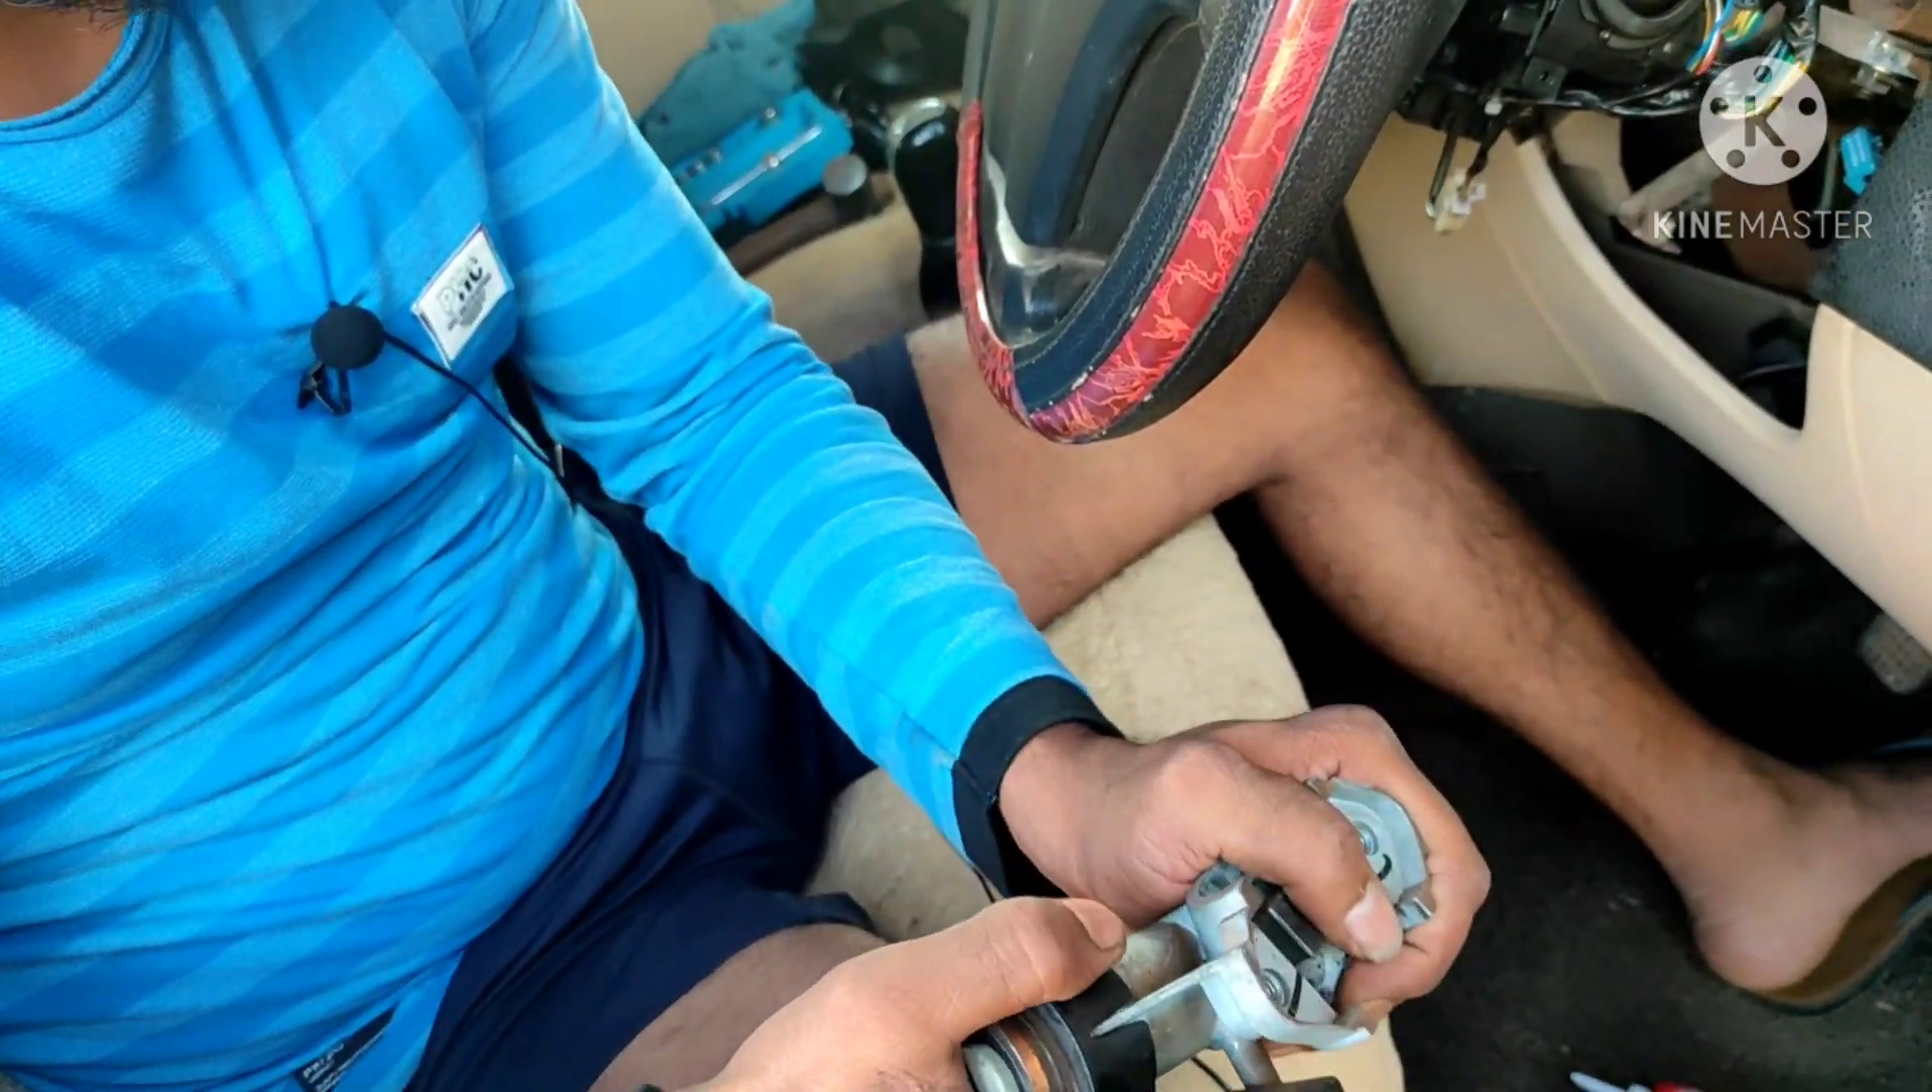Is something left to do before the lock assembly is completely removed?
No.